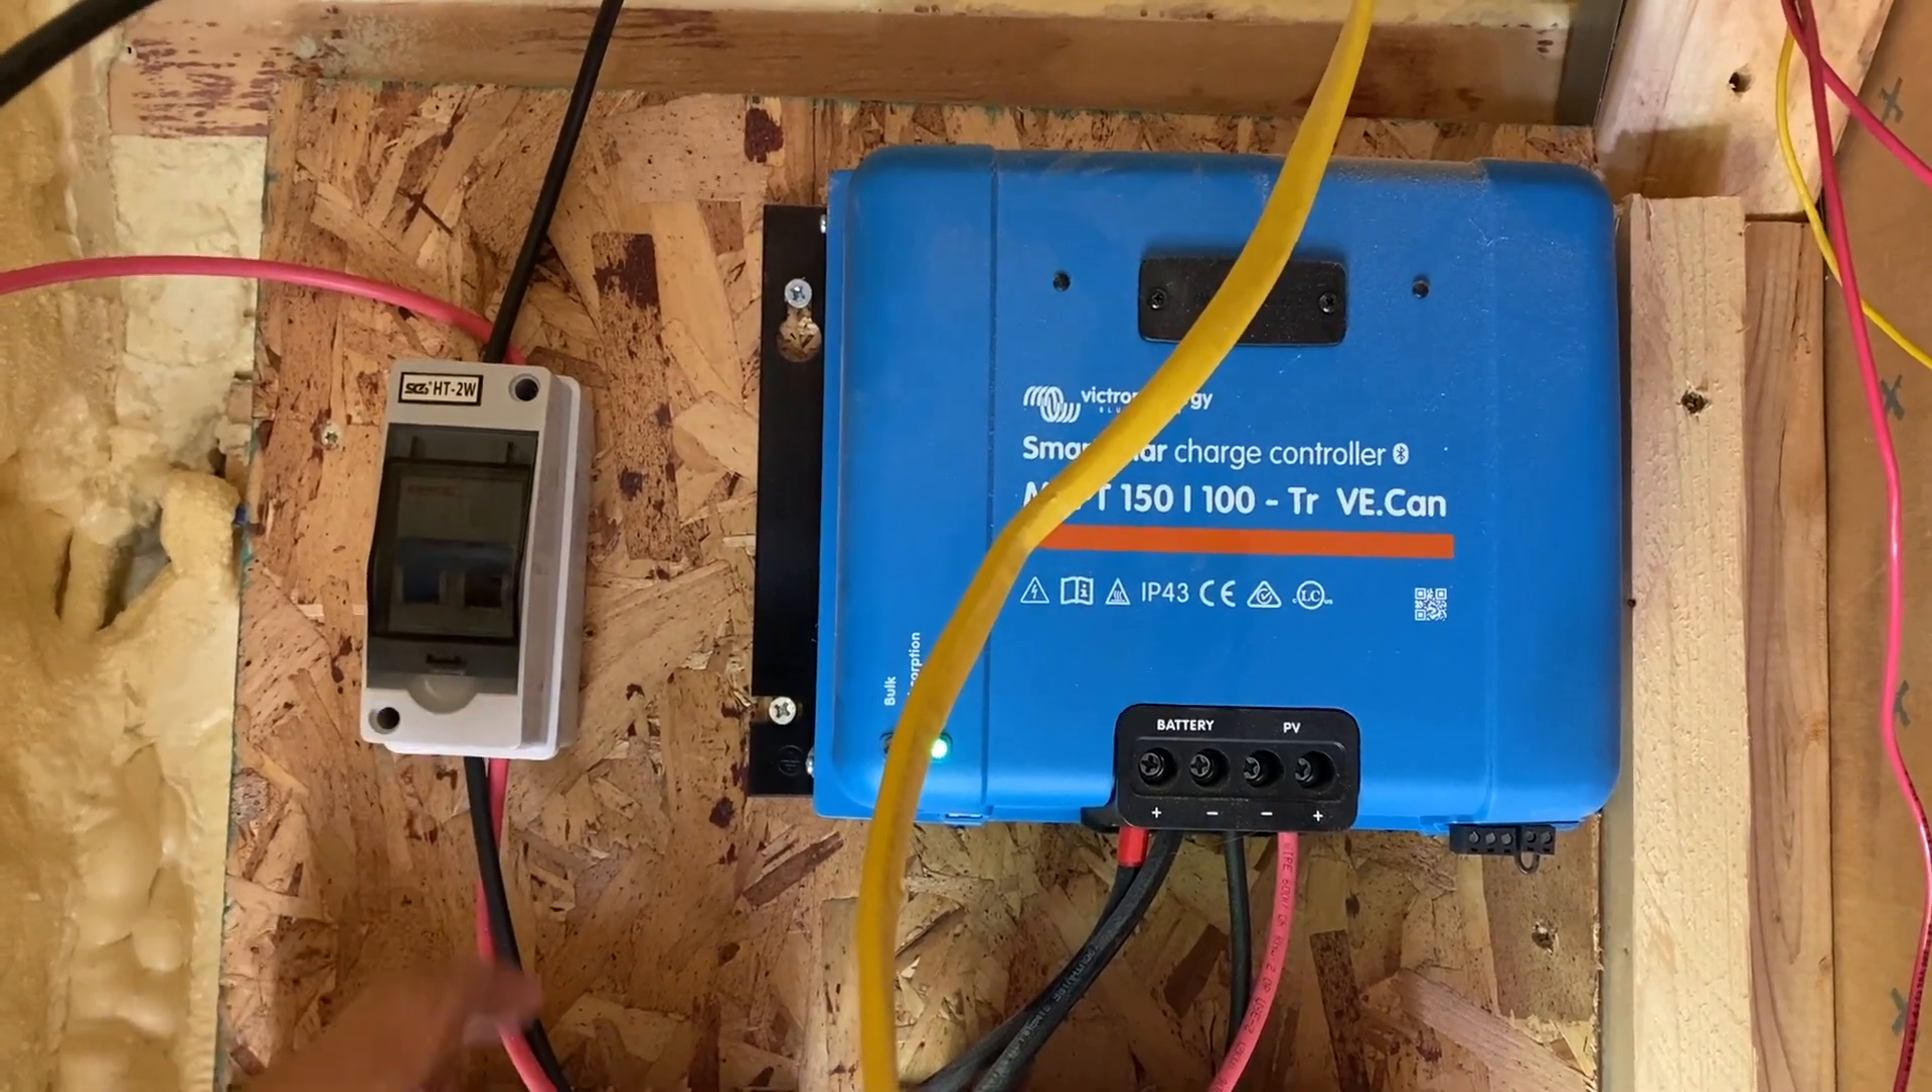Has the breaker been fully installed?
Yes.